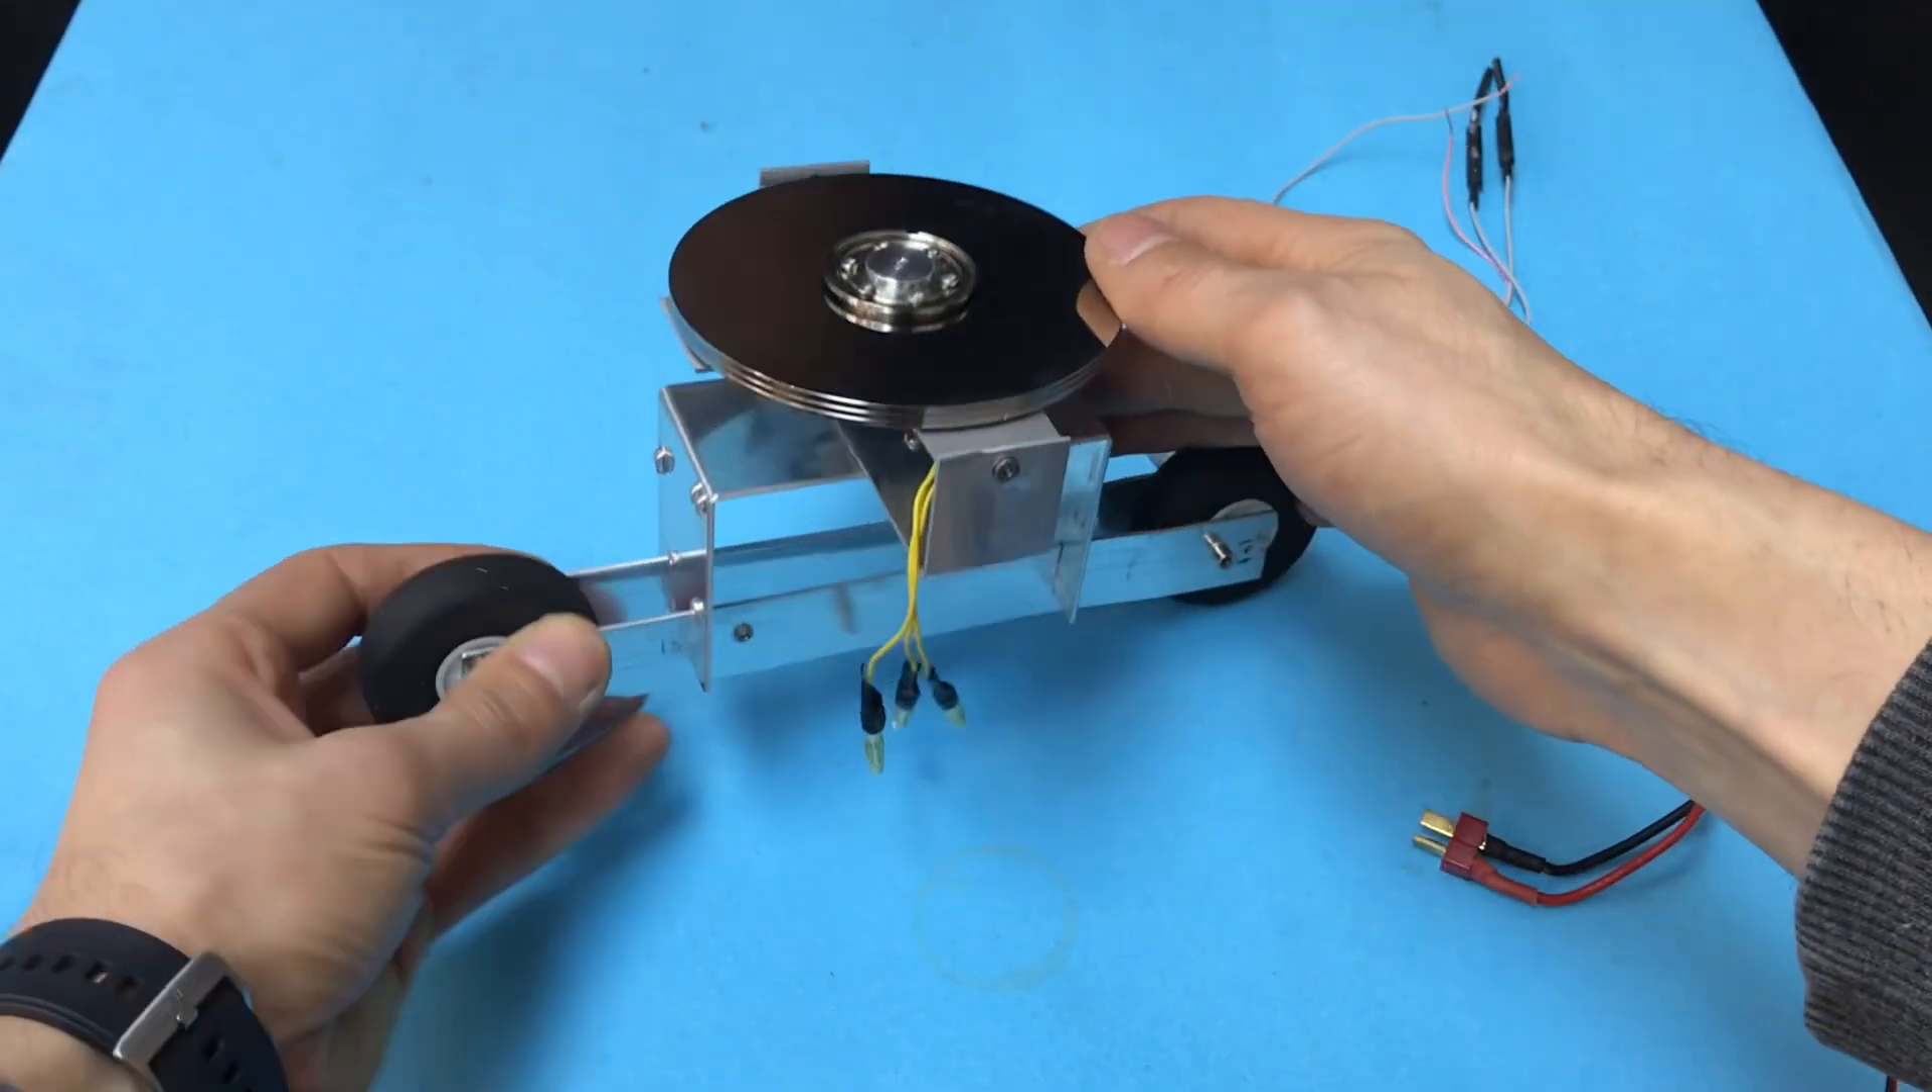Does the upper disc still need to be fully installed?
No.